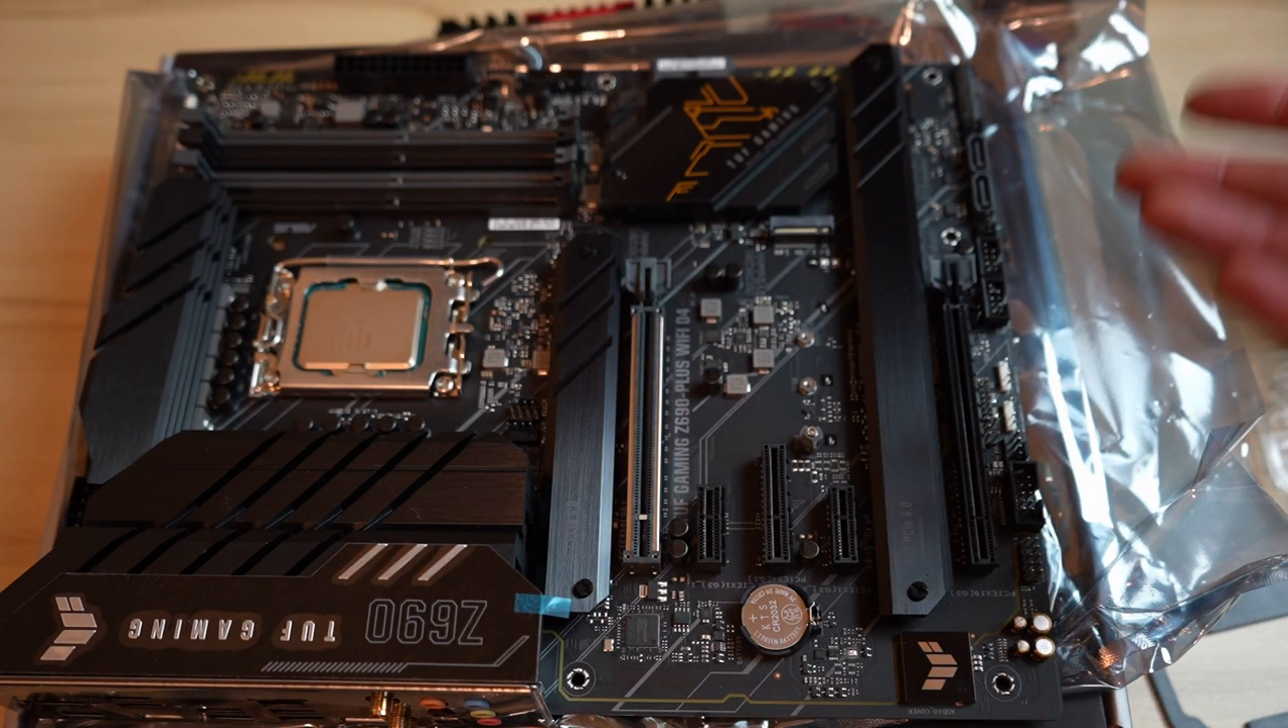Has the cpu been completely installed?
Yes.